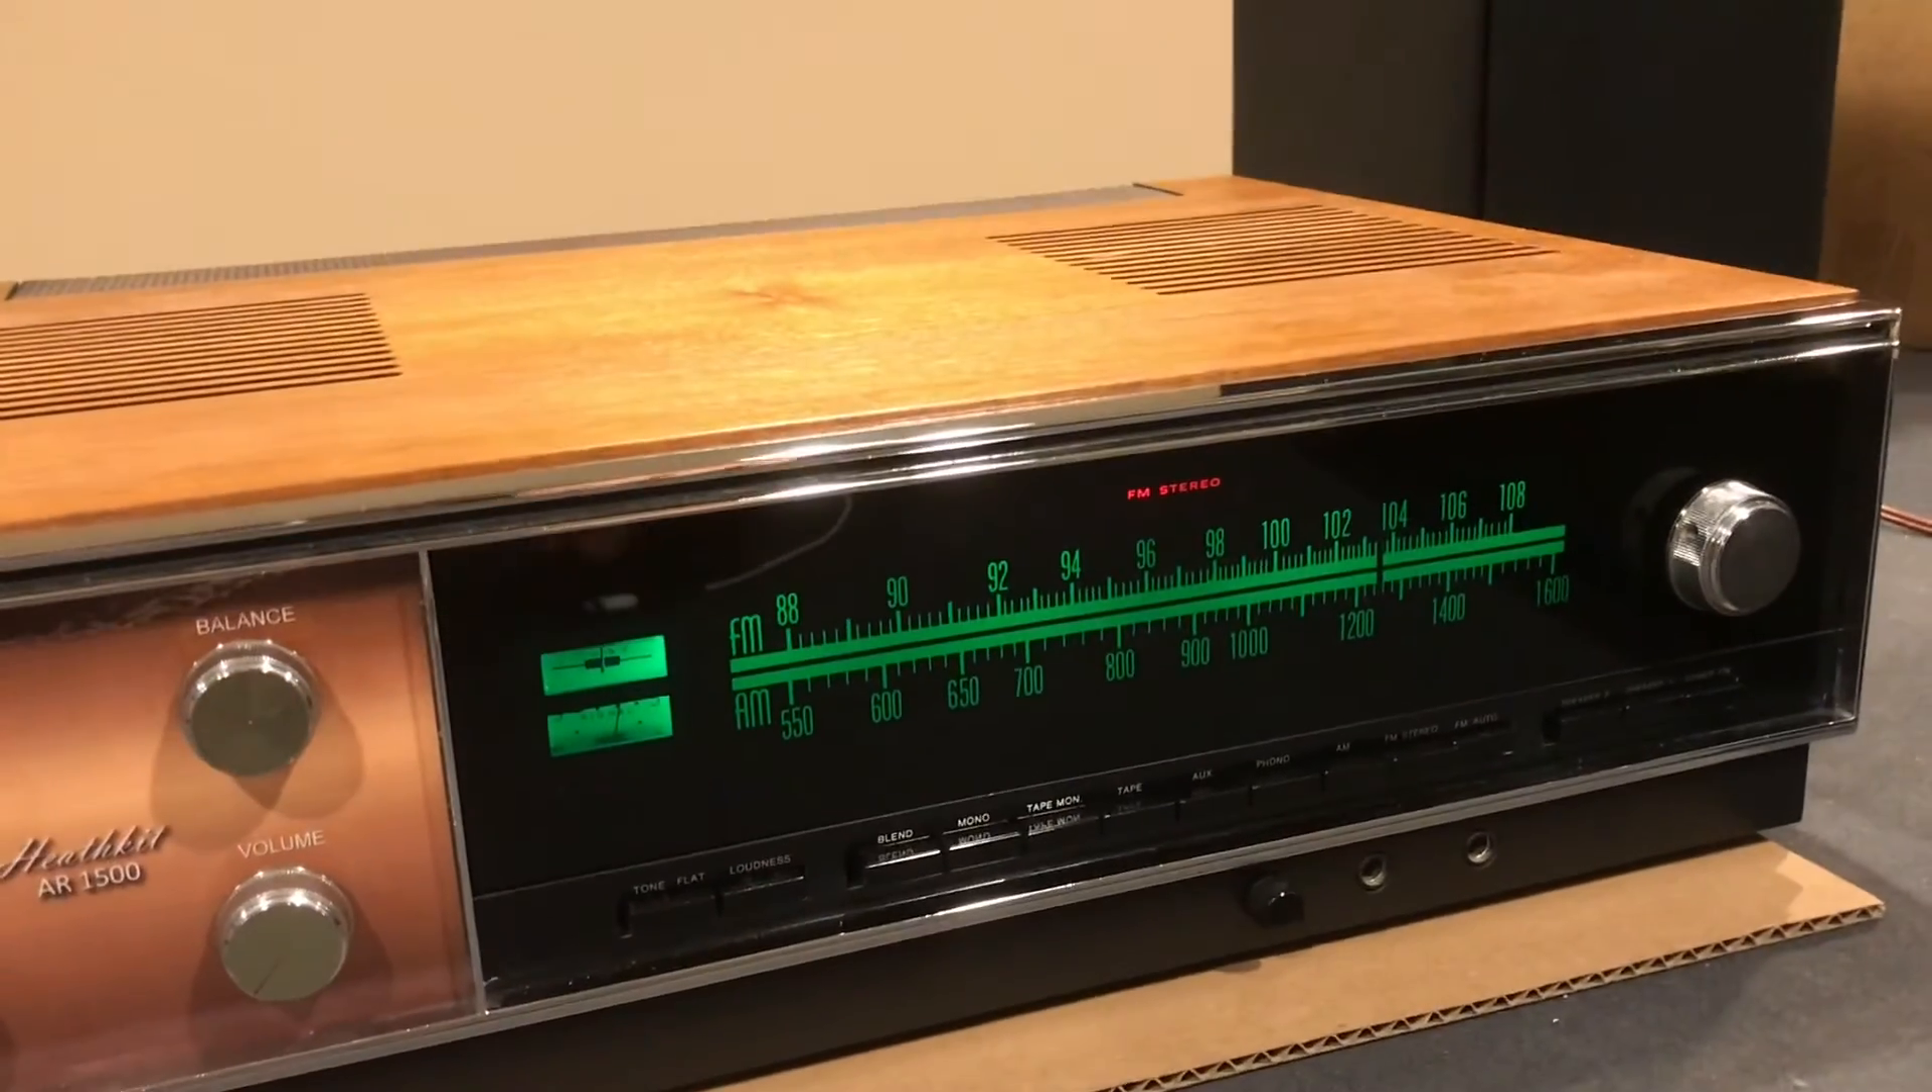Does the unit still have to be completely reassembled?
No.